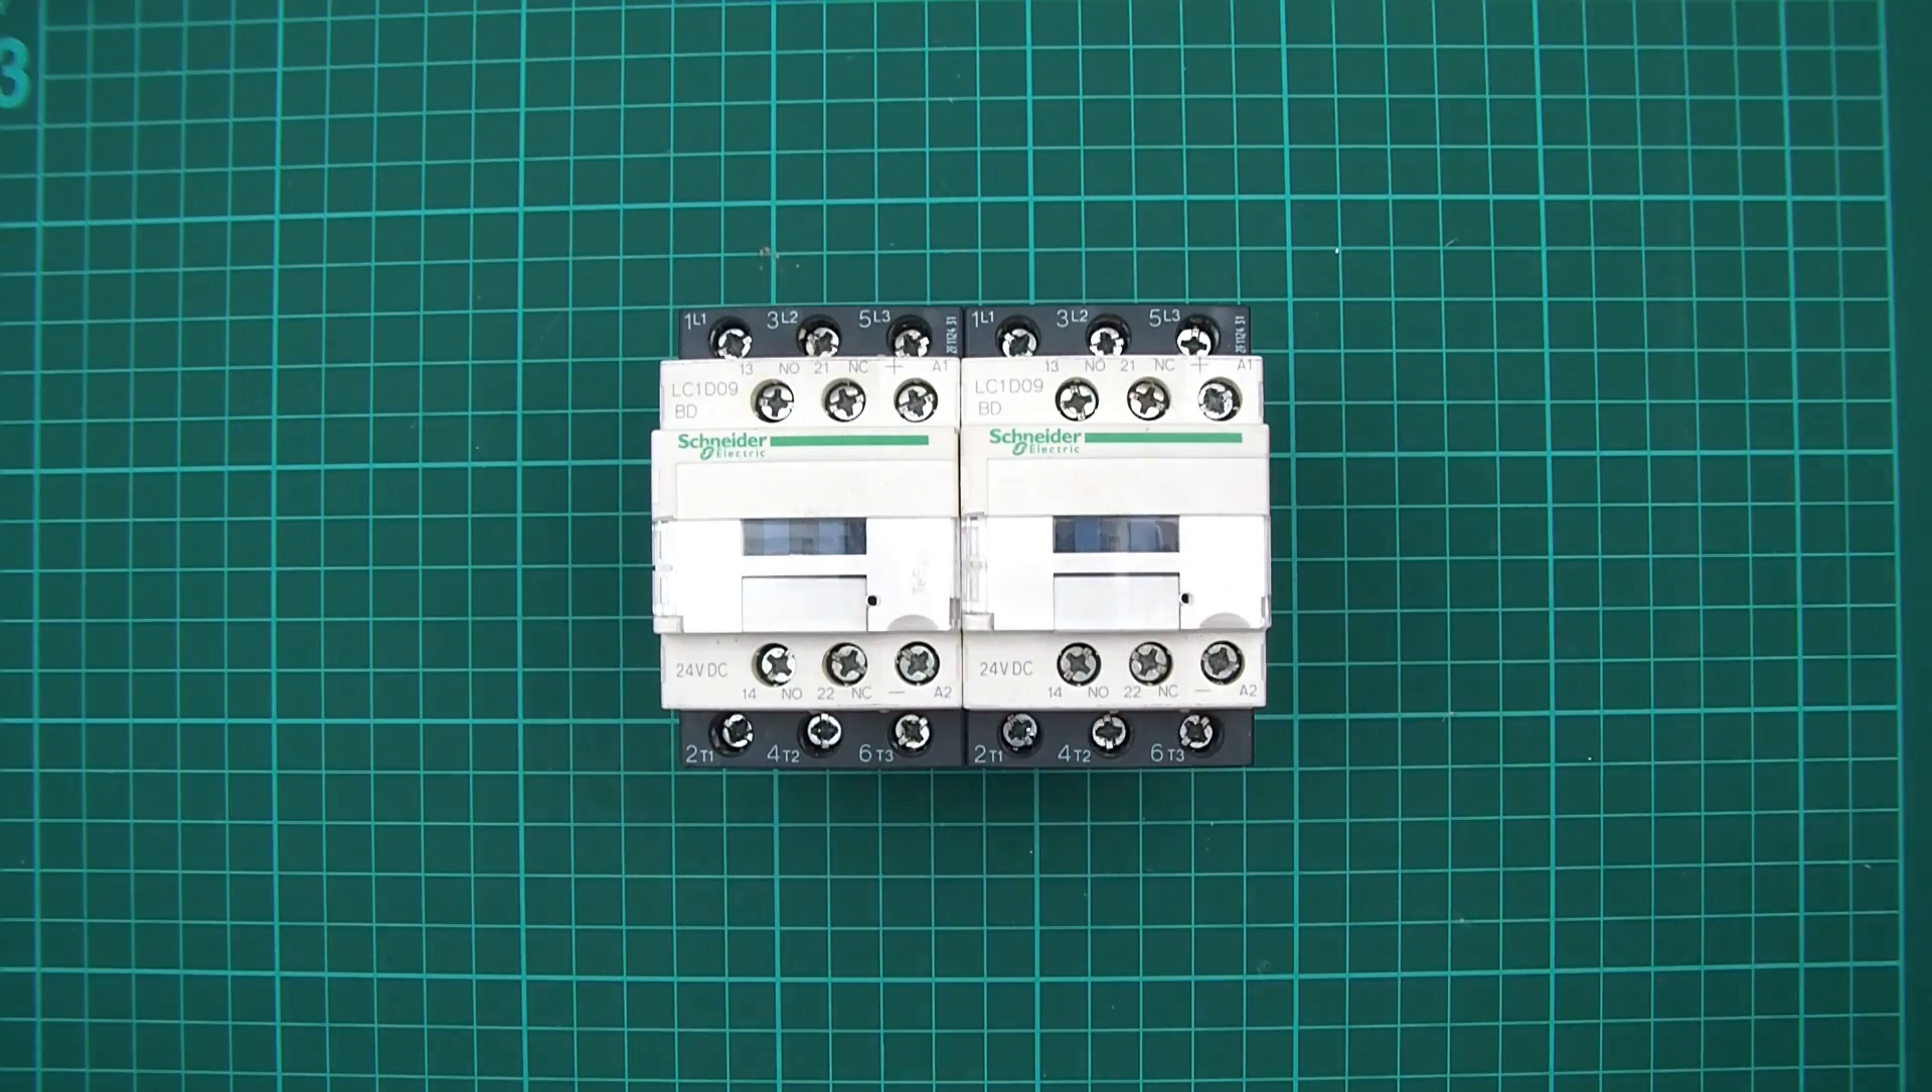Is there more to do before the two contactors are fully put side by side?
No.